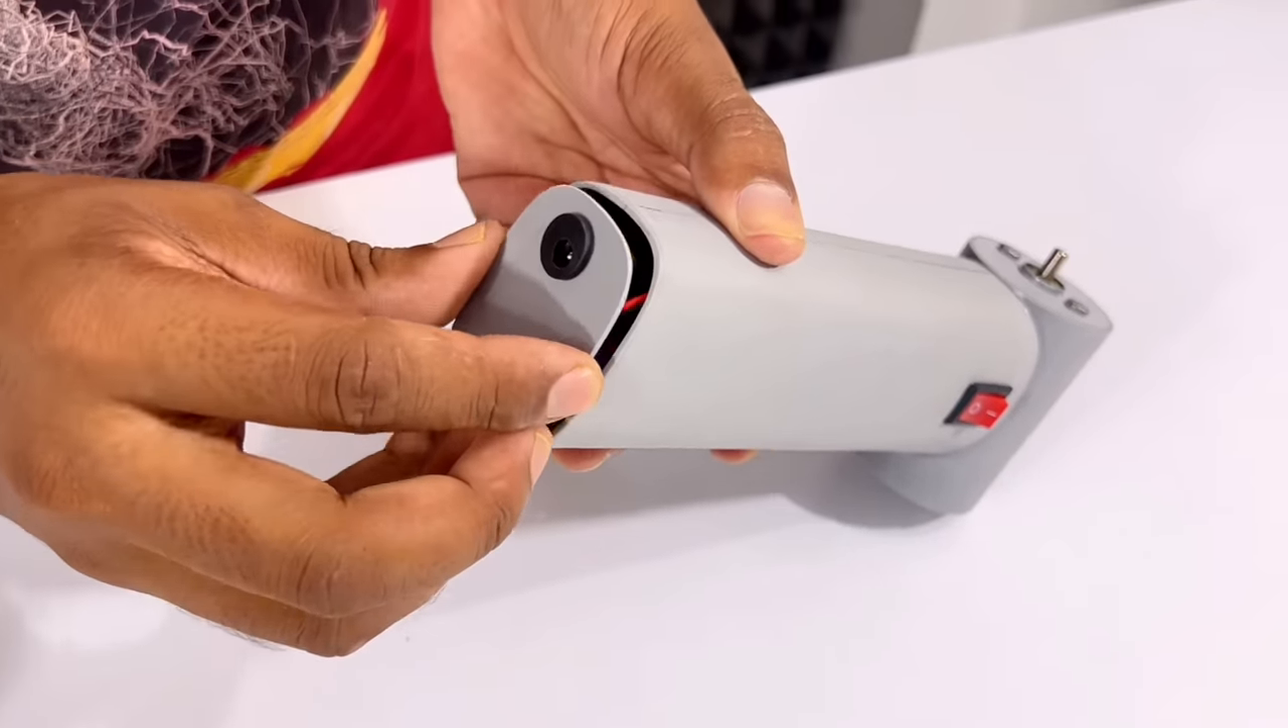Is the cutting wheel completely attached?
No.